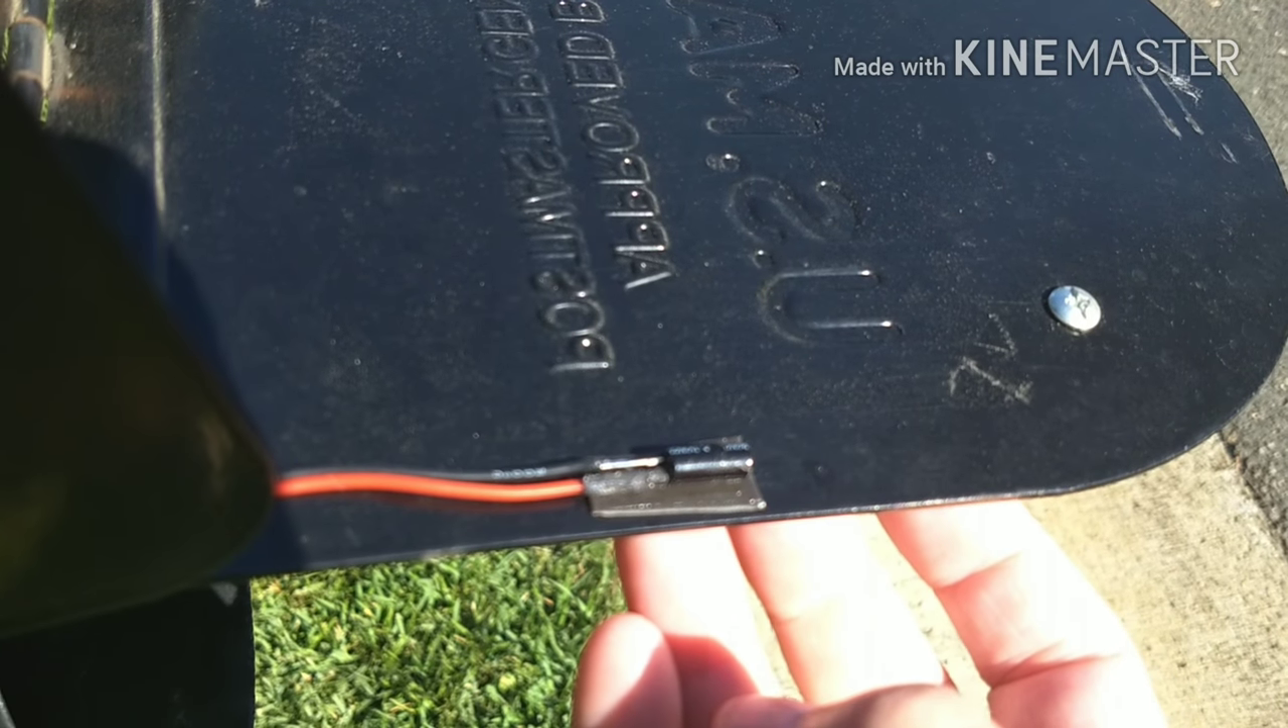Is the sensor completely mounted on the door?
Yes.